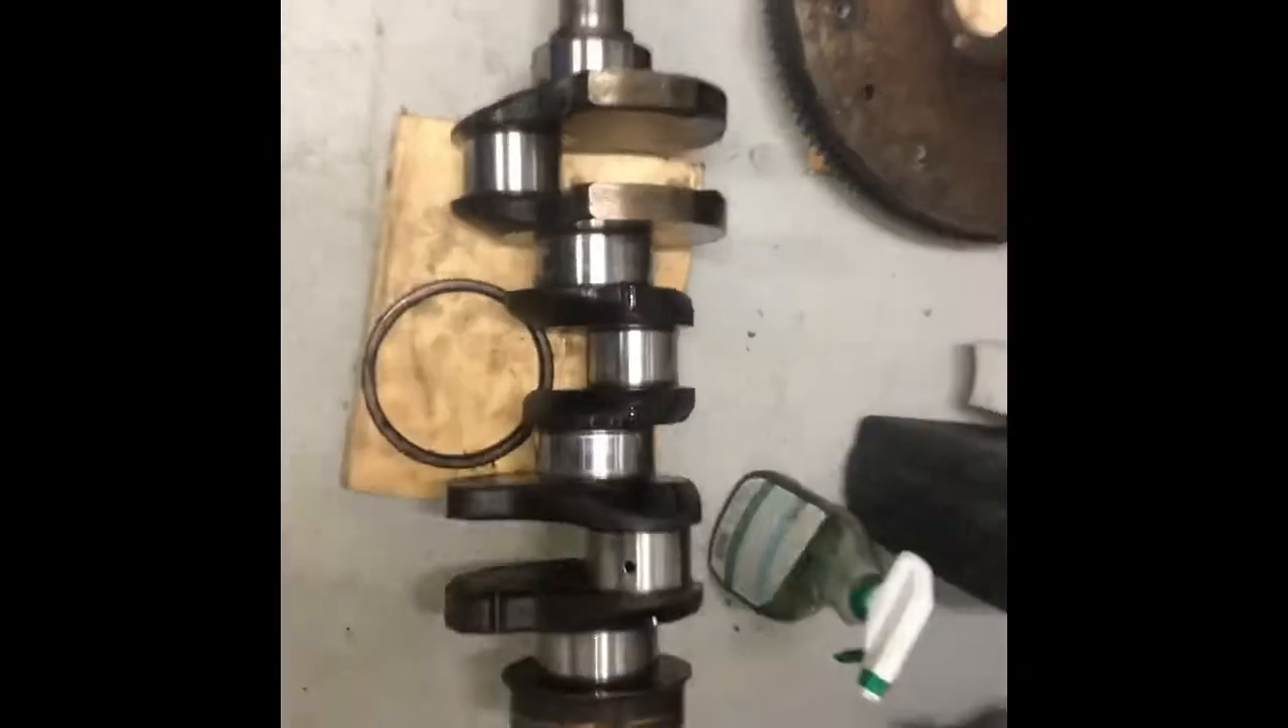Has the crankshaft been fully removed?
Yes.